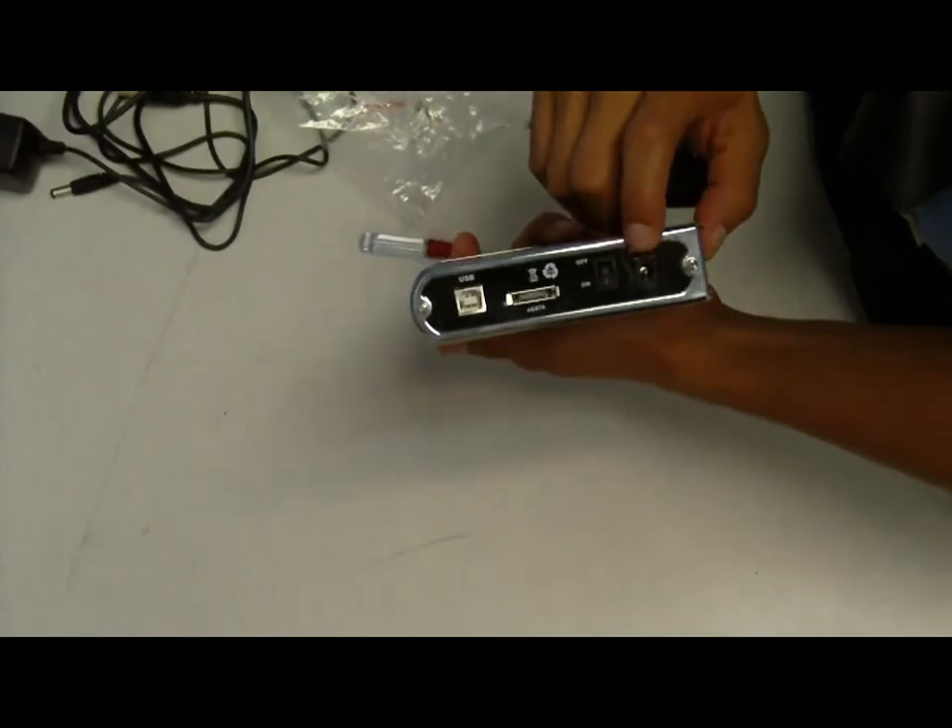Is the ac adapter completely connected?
No.